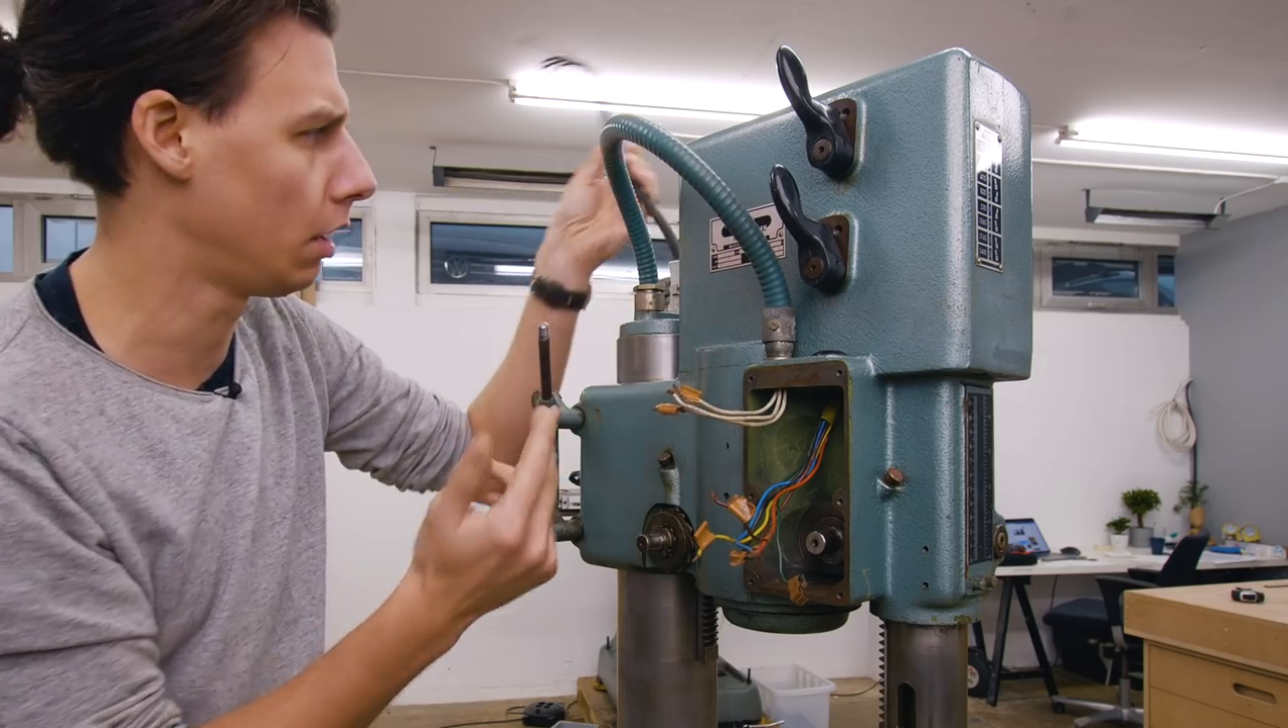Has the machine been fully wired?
No.